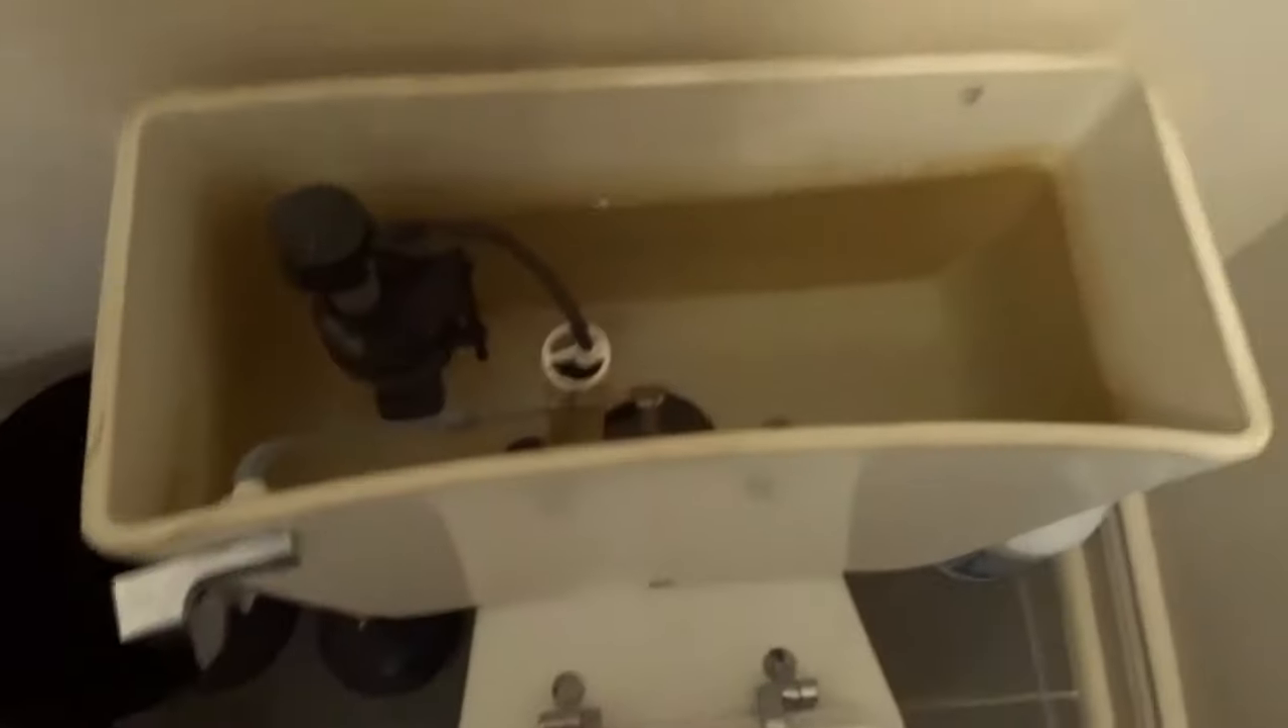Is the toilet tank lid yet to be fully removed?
No.